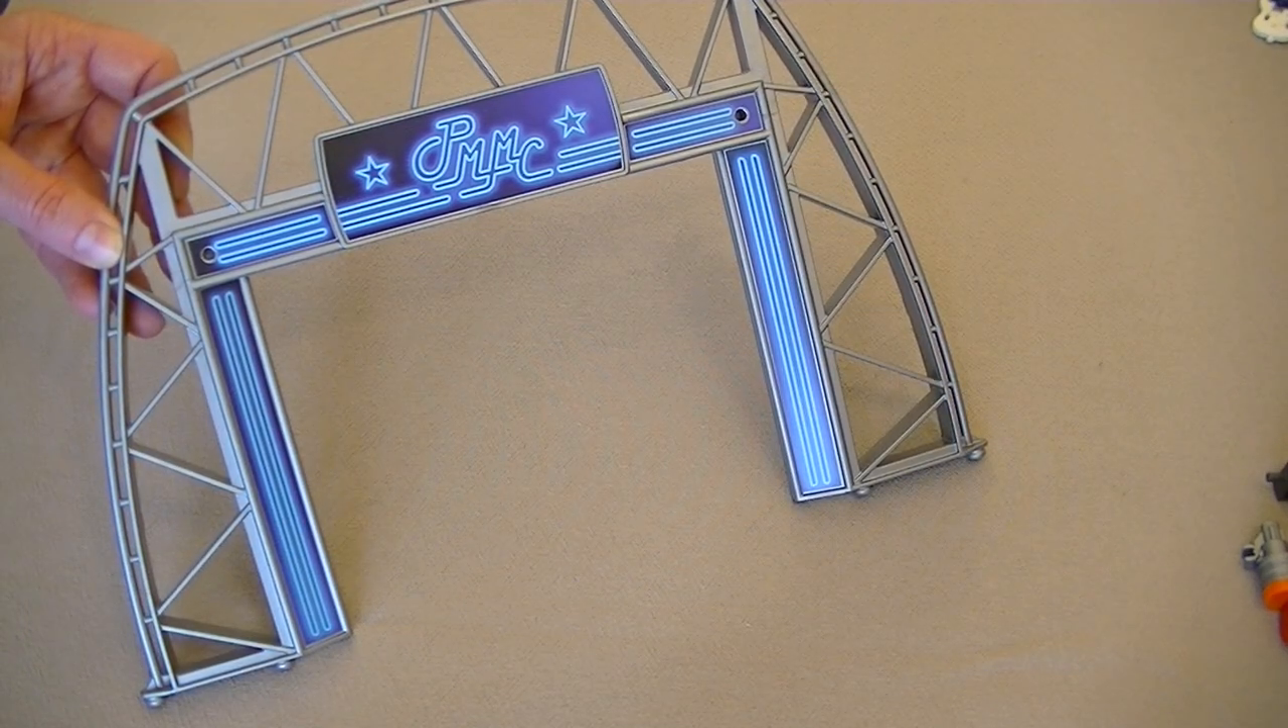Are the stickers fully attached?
Yes.